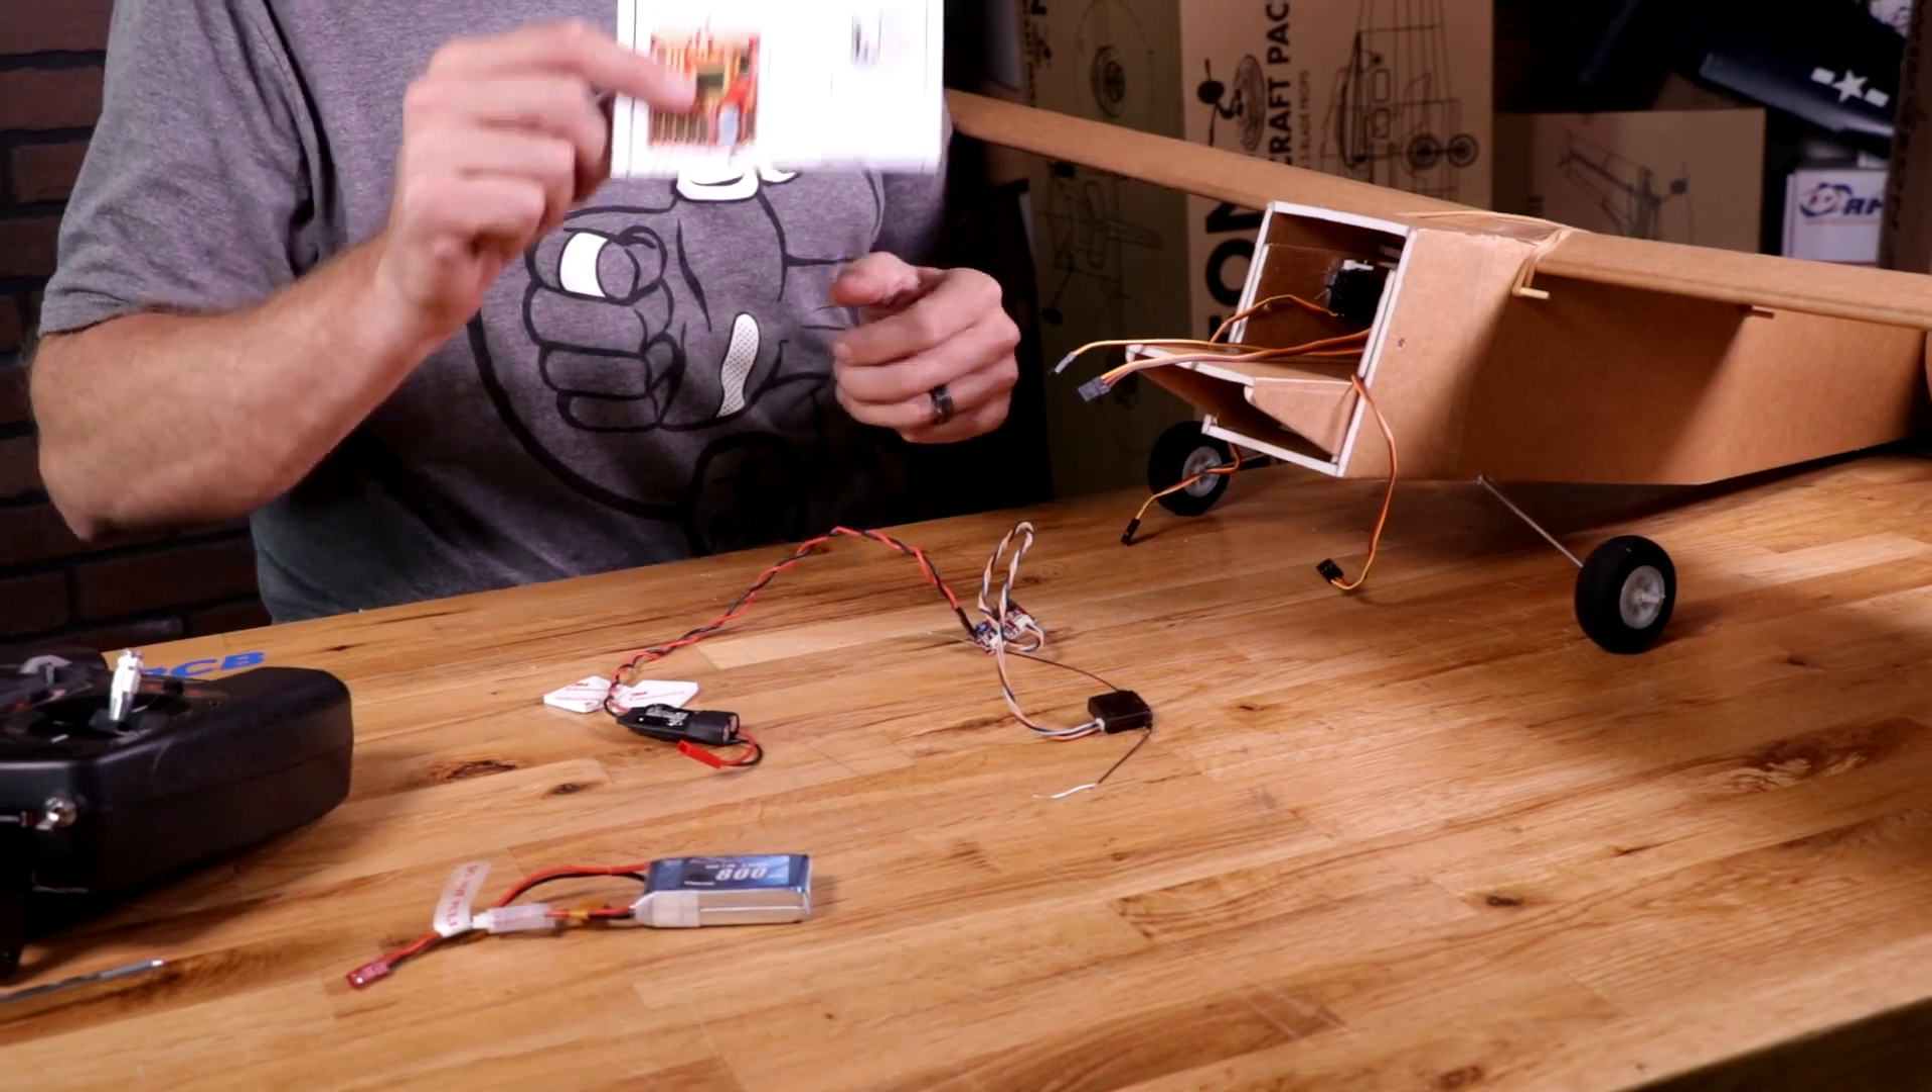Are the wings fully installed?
Yes.